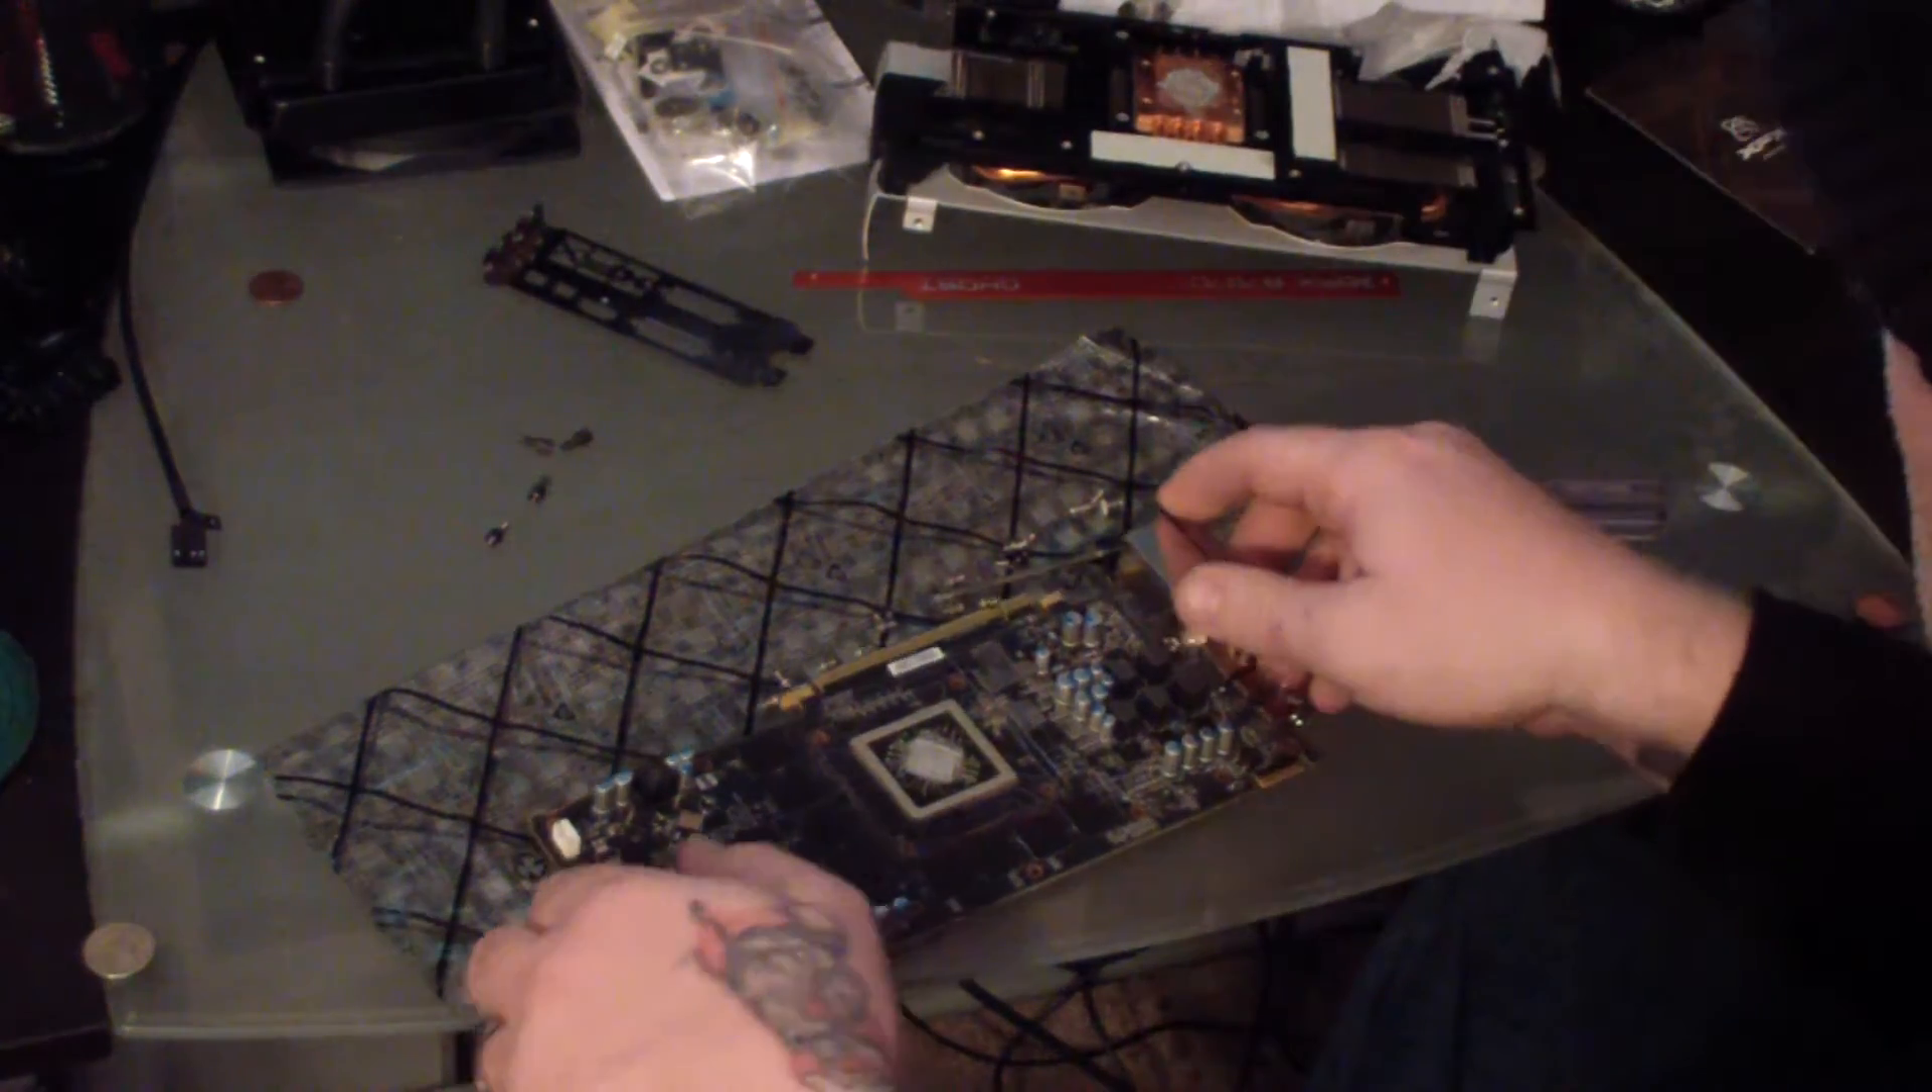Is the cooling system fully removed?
Yes.